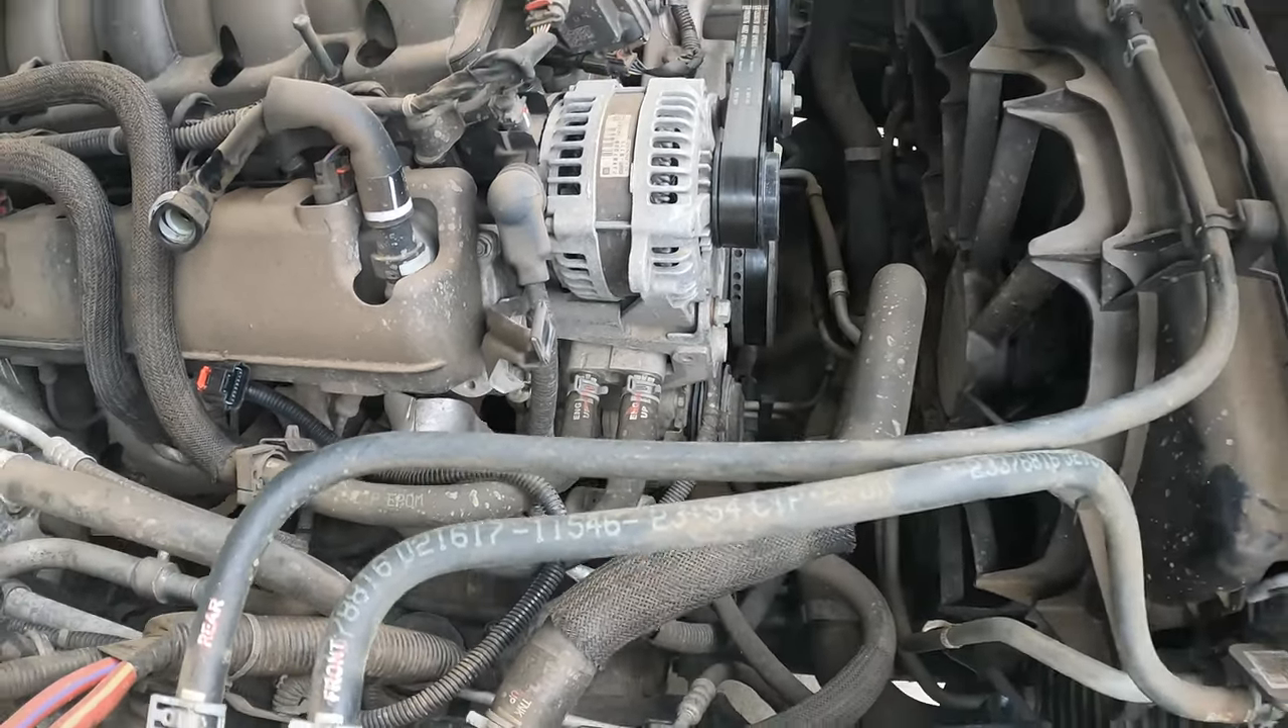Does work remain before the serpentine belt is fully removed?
Yes.